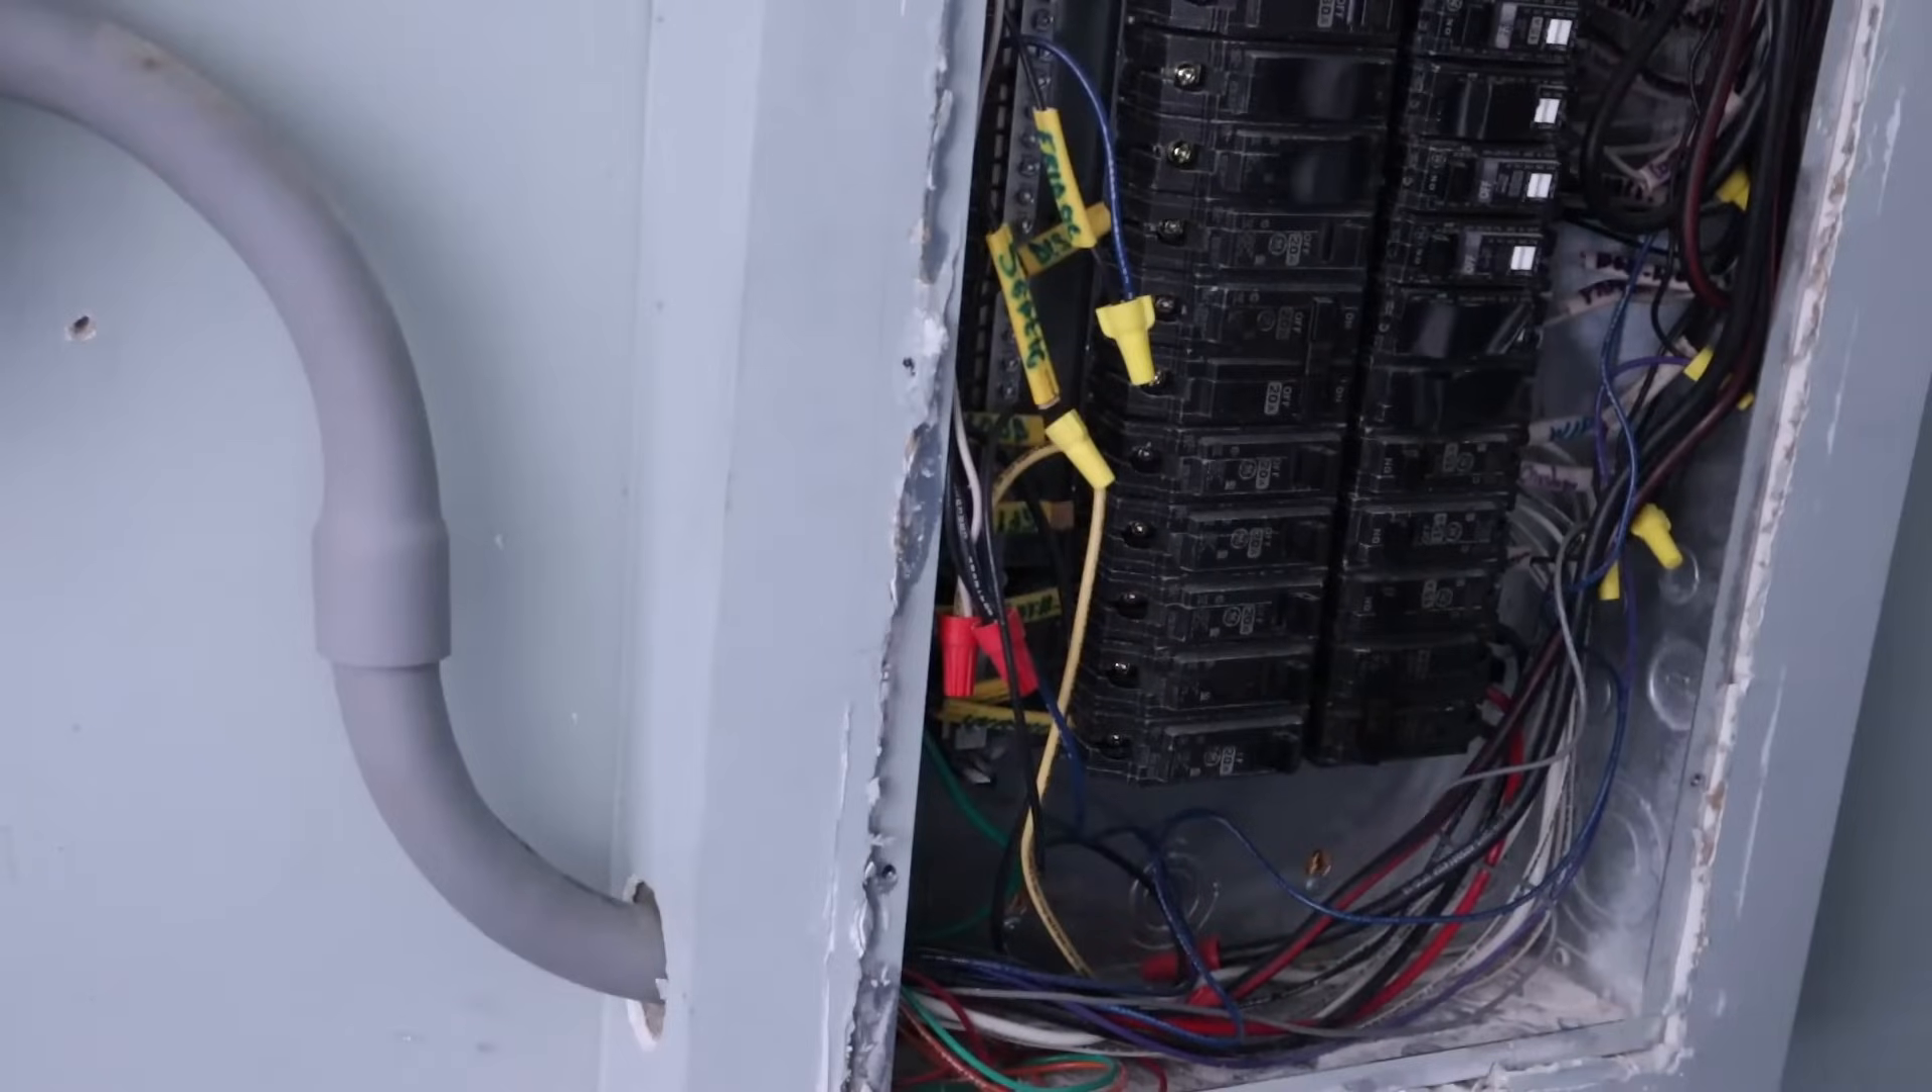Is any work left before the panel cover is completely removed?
No.